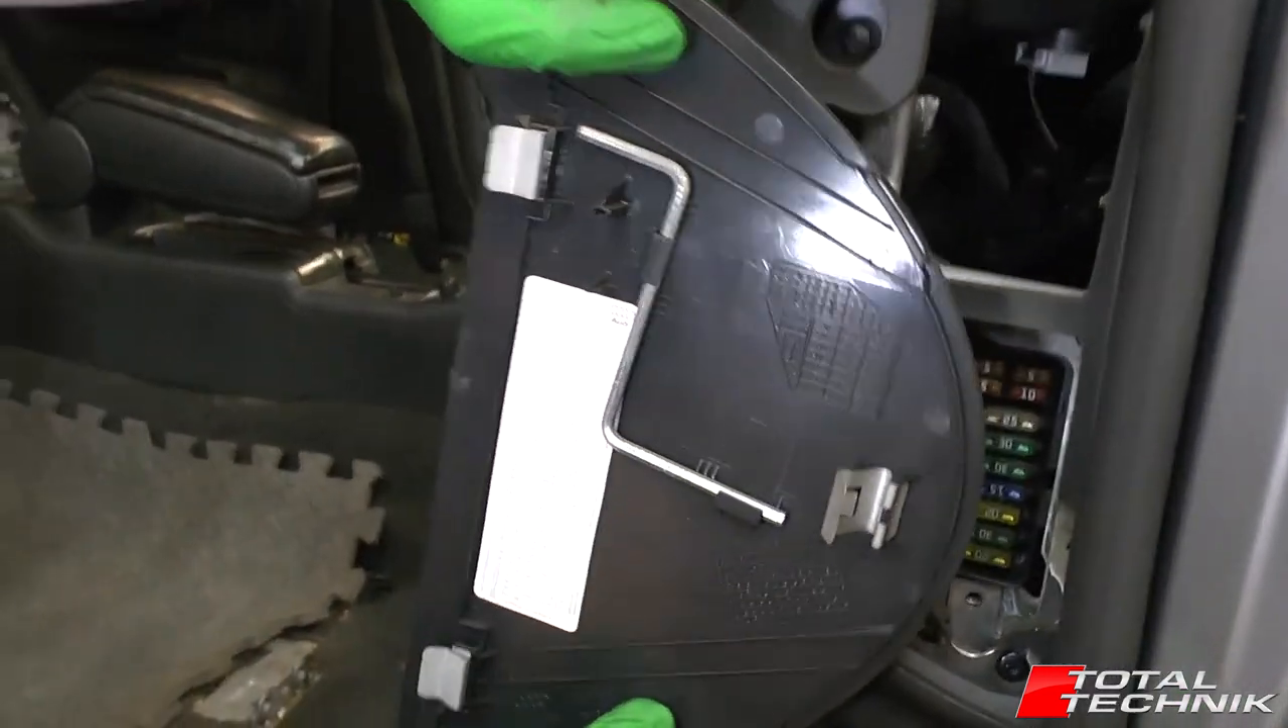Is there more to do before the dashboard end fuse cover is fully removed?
No.